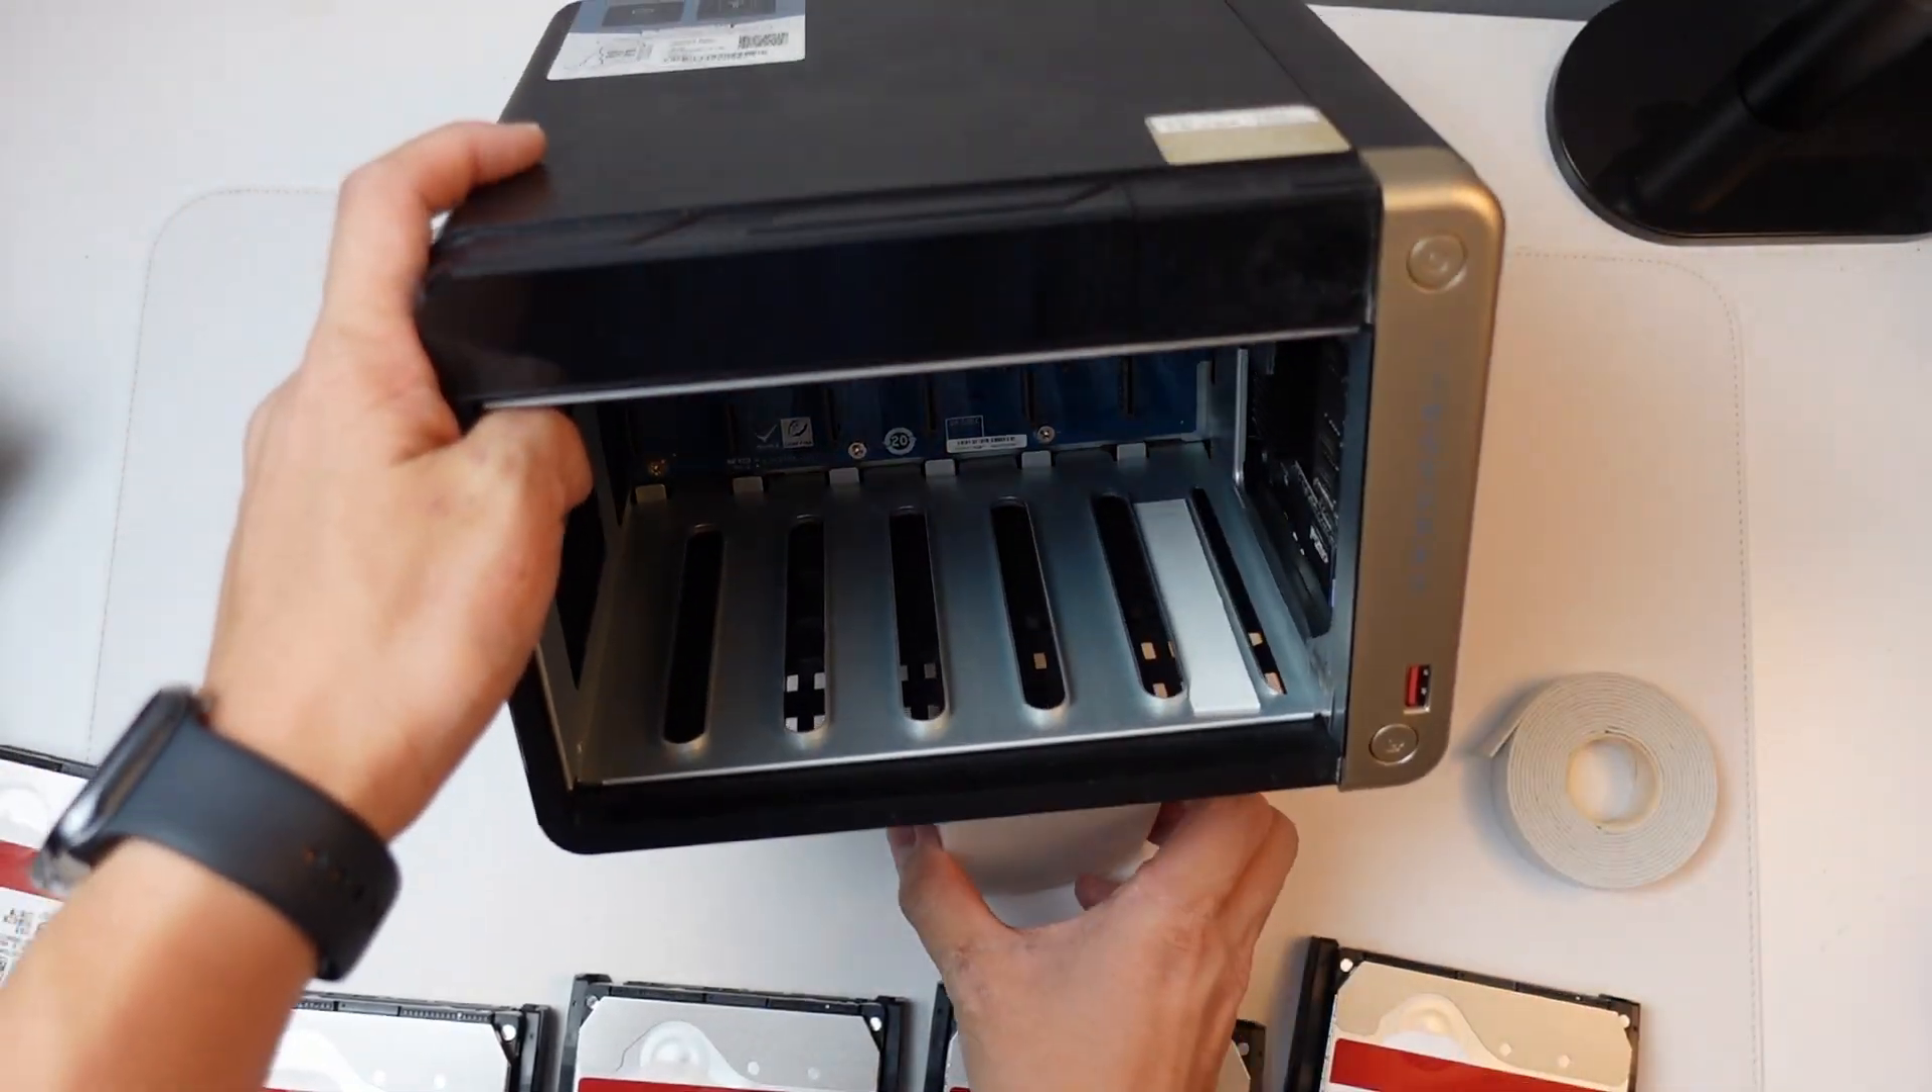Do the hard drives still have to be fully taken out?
No.